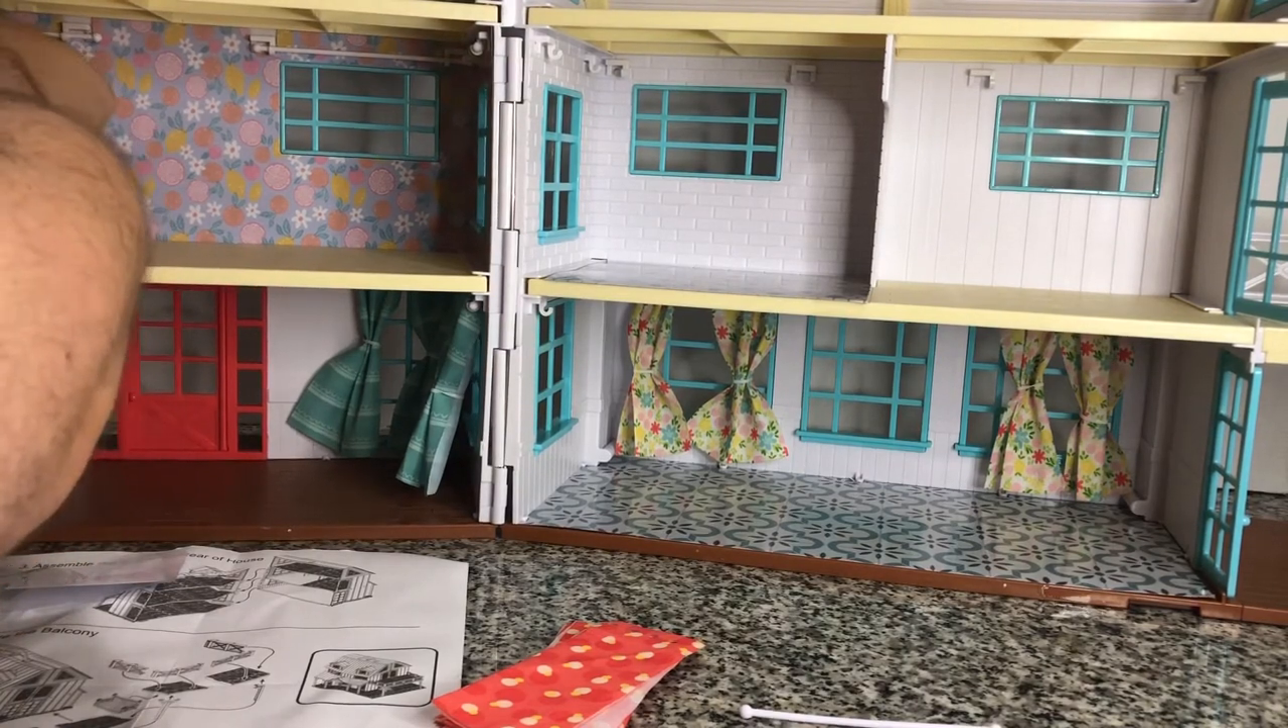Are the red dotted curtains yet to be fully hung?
Yes.